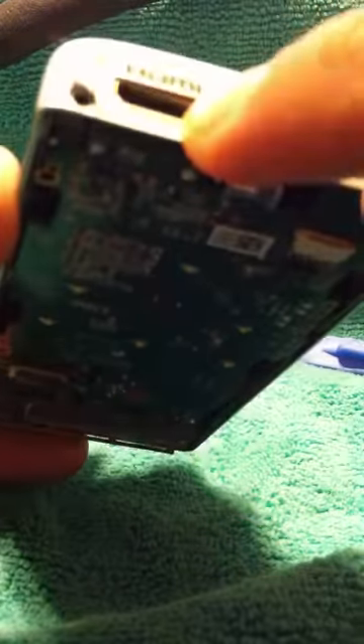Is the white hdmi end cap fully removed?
No.